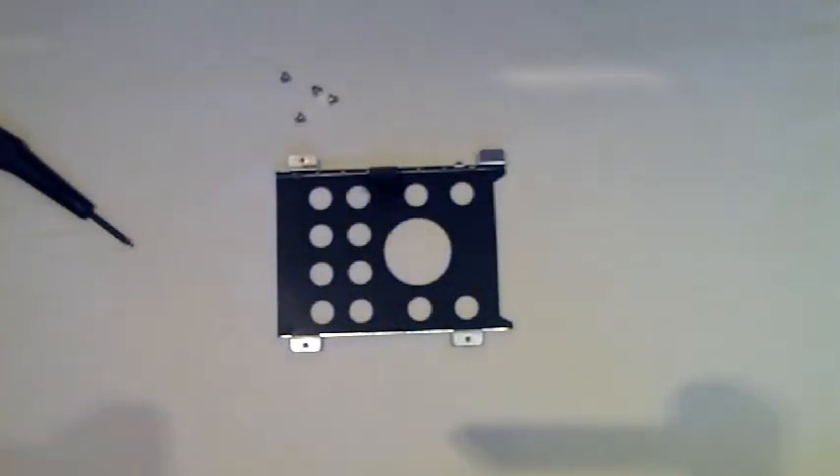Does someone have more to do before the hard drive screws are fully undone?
No.